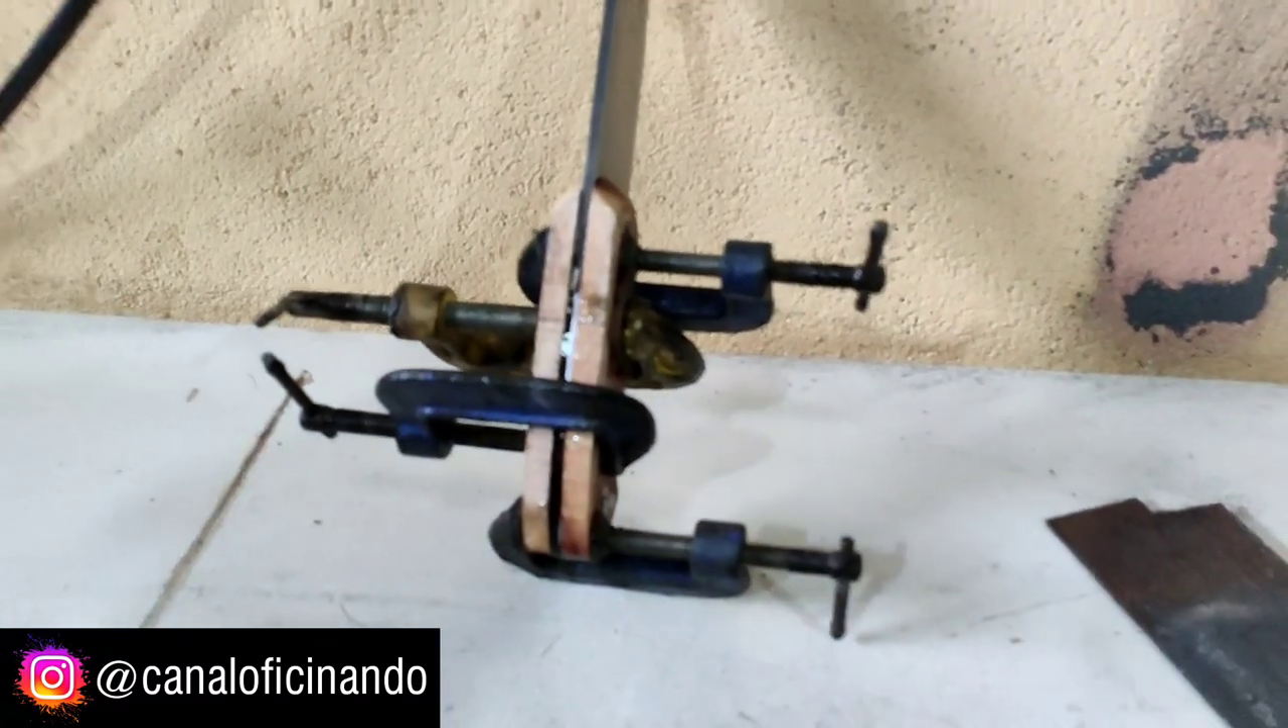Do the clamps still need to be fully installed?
No.